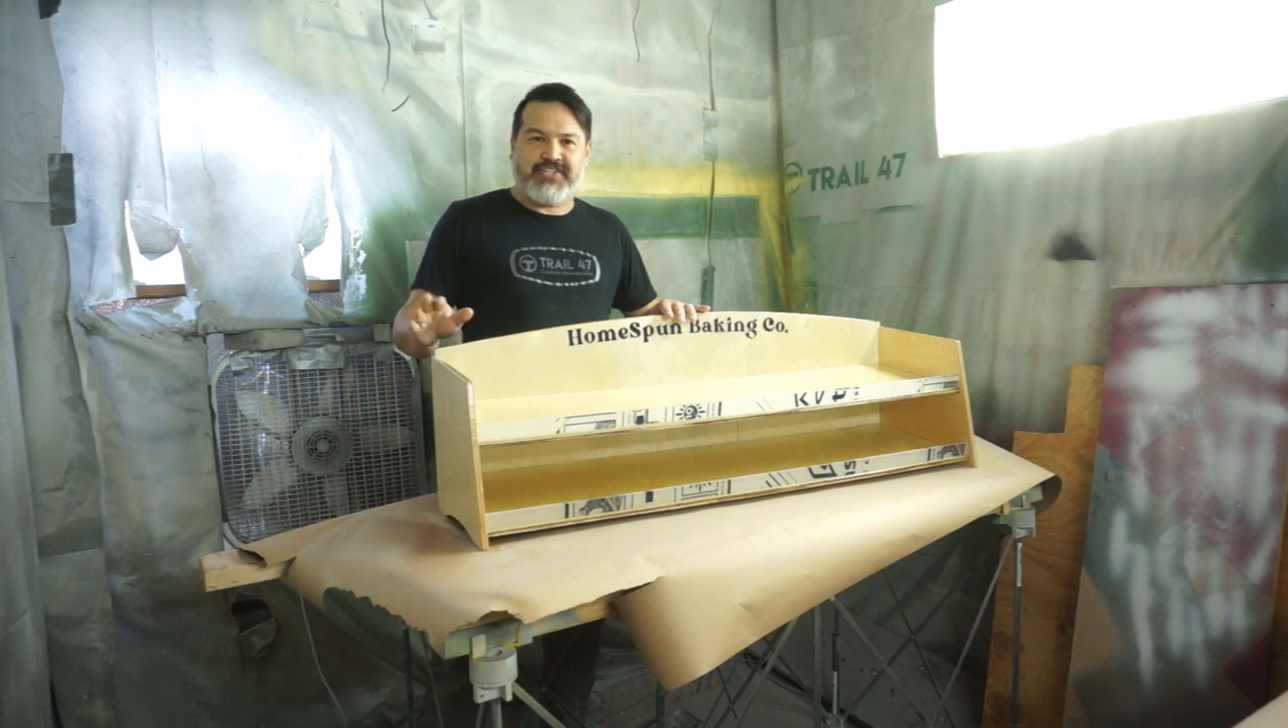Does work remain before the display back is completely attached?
No.